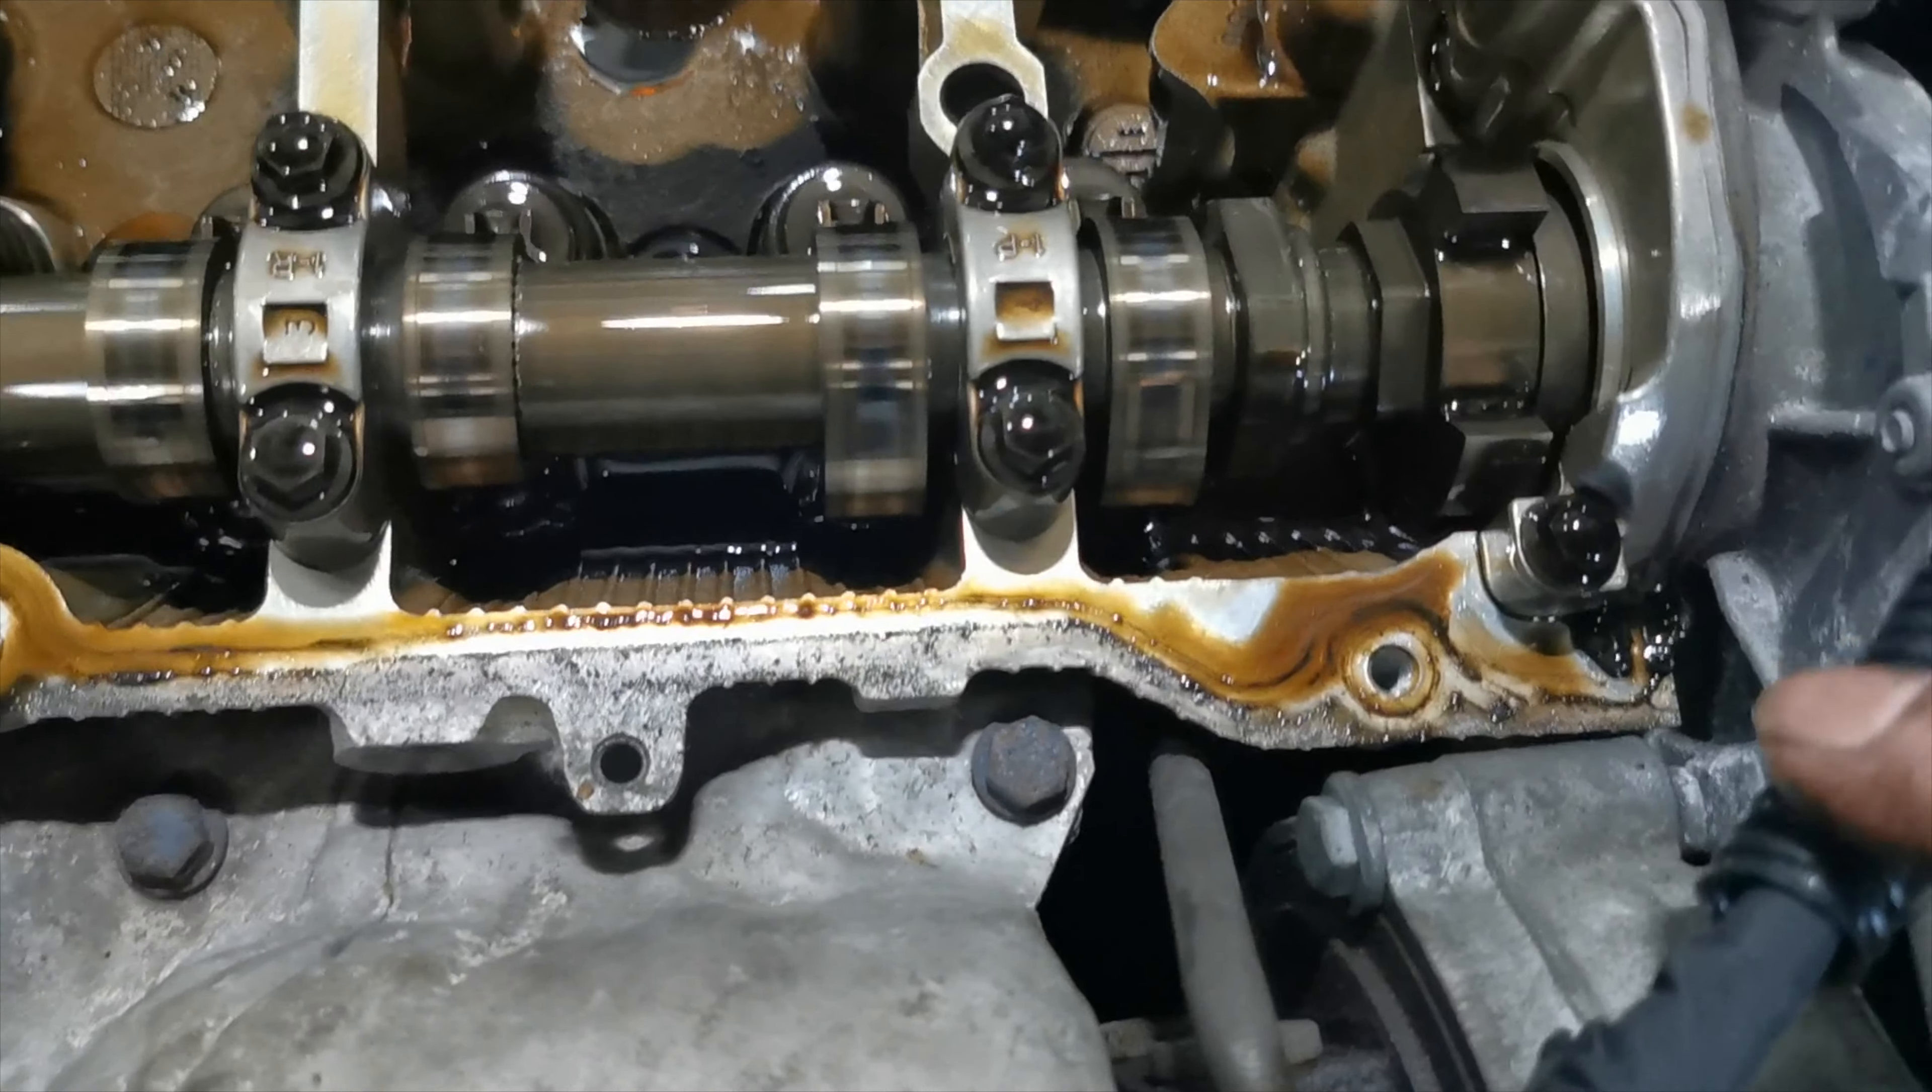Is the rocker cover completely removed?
Yes.